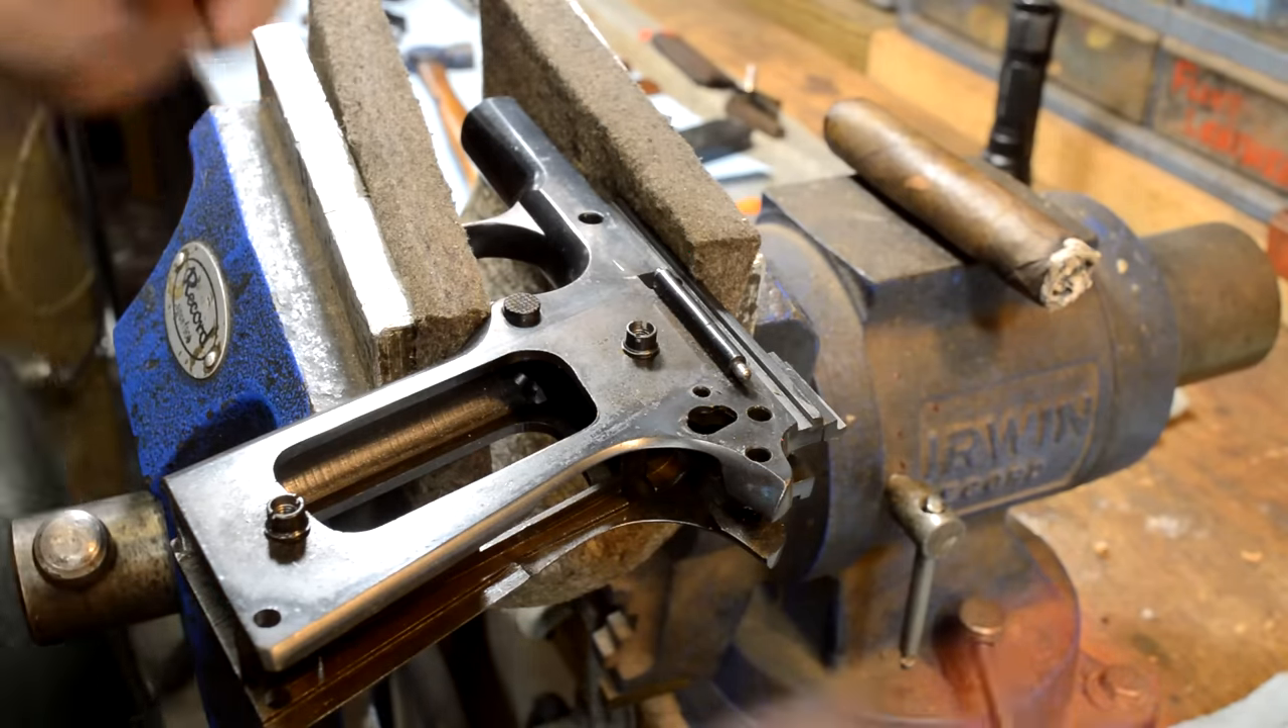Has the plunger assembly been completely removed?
No.